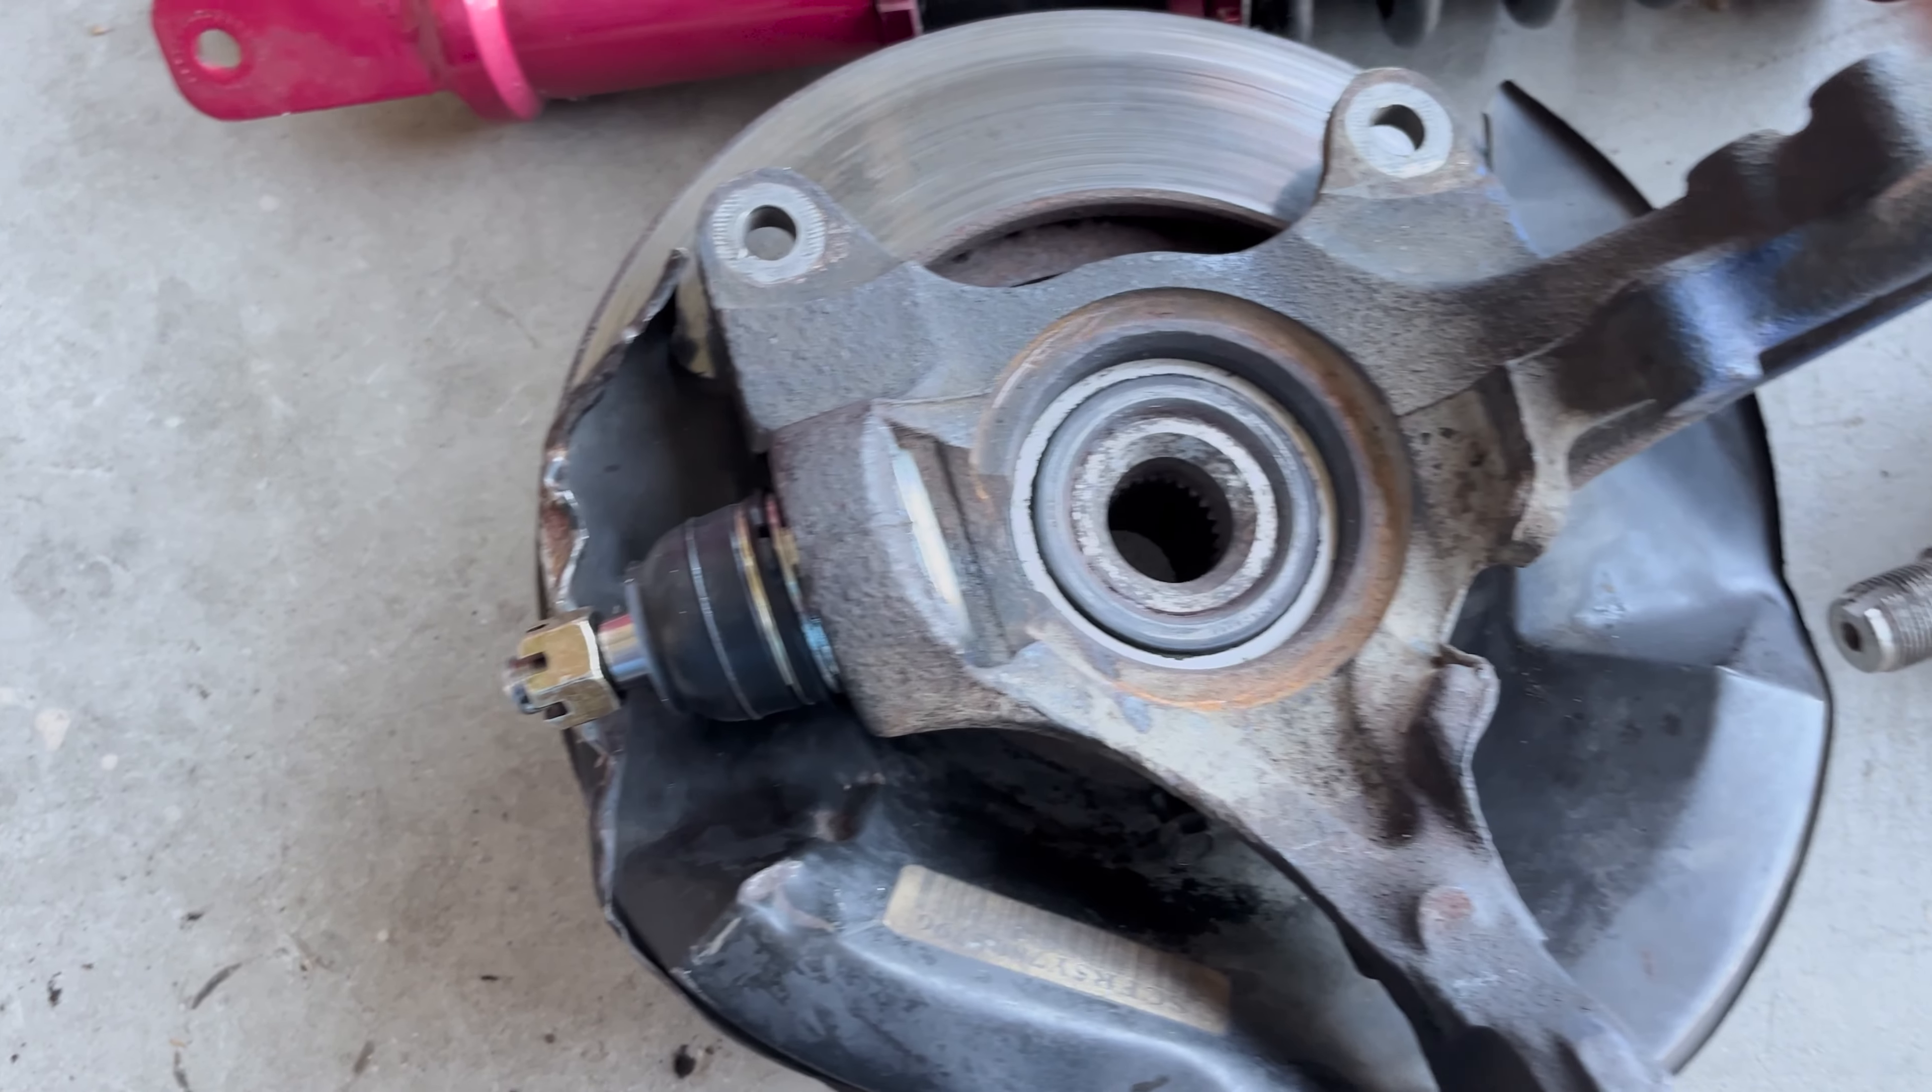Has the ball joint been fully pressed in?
Yes.